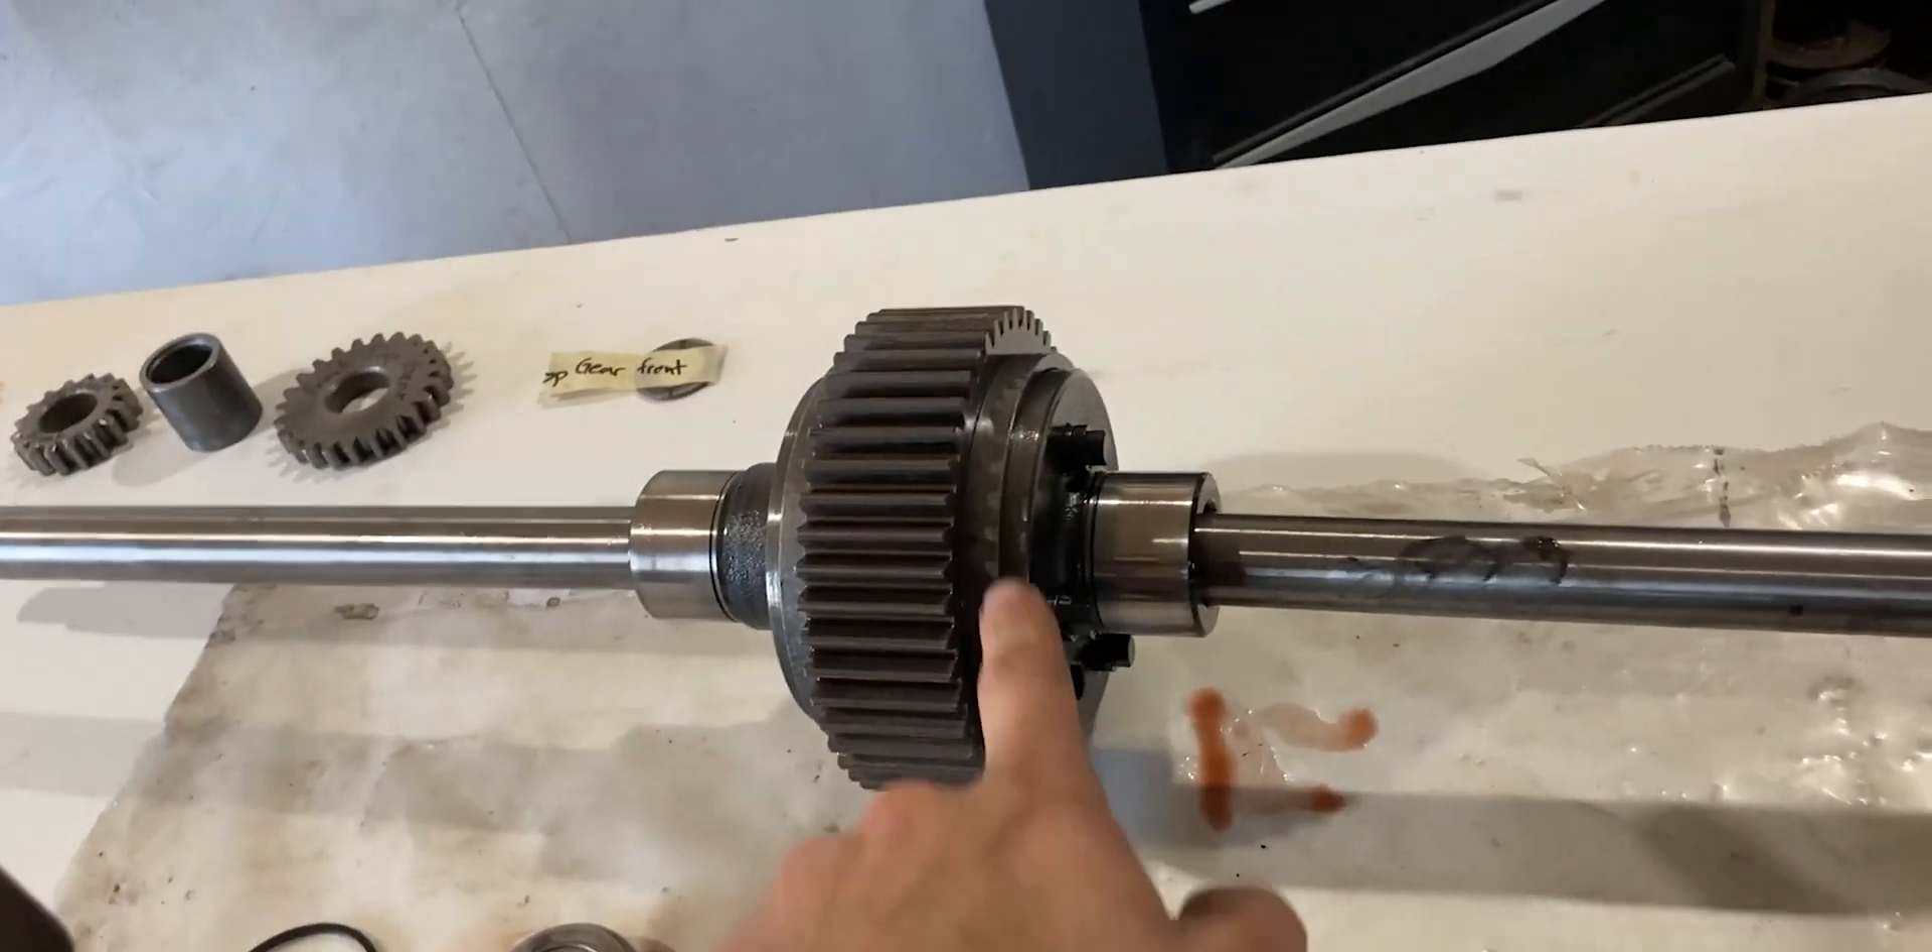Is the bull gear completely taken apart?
No.